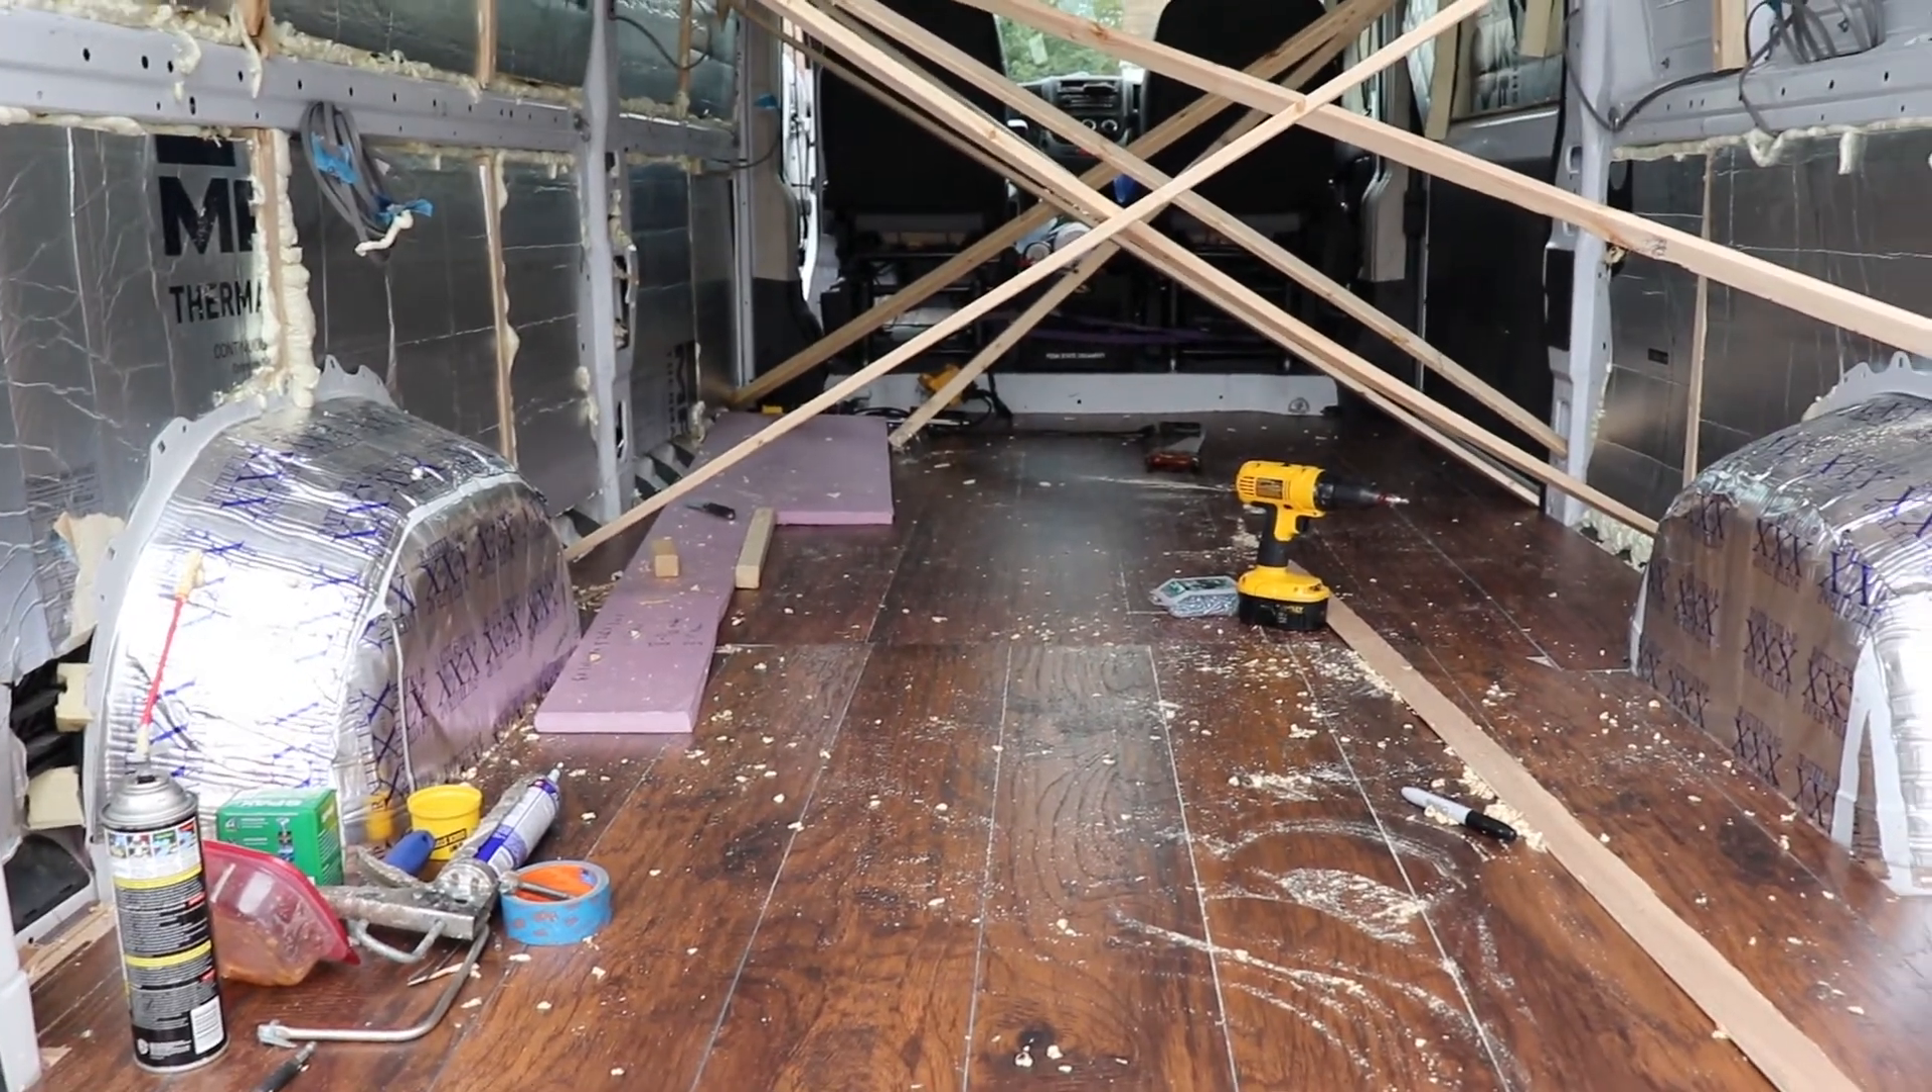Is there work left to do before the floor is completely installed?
No.